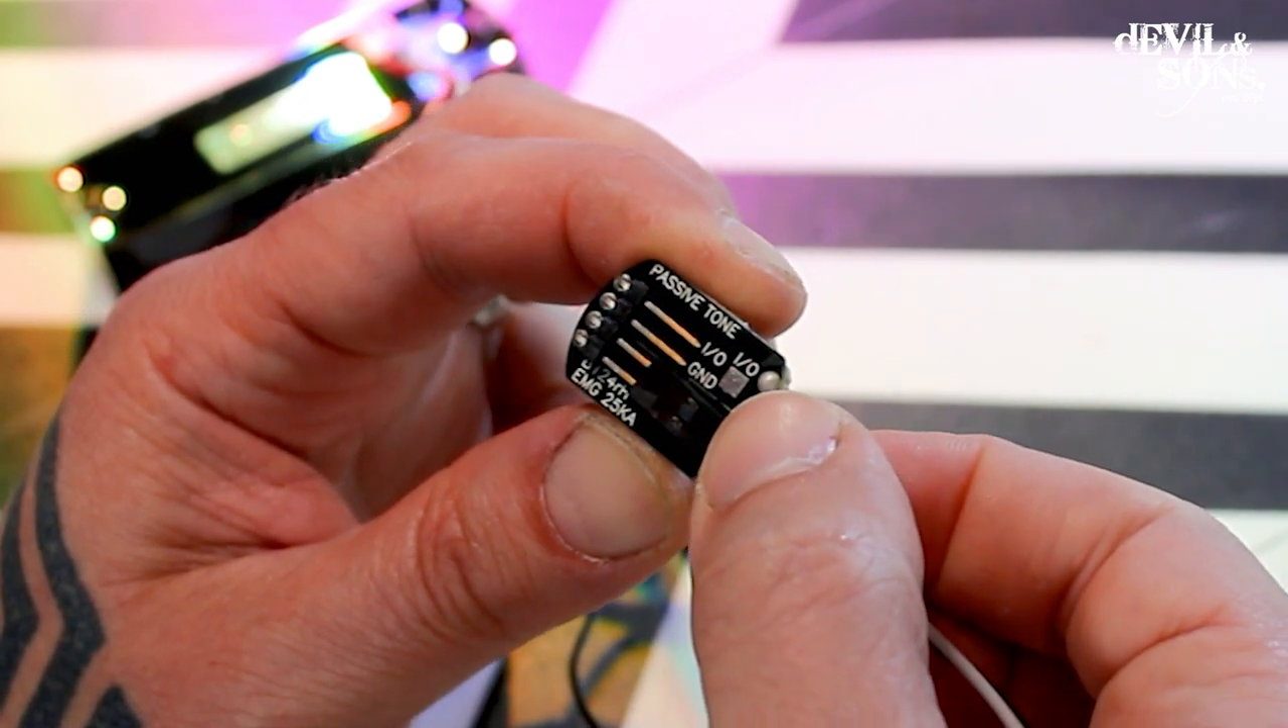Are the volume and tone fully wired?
No.